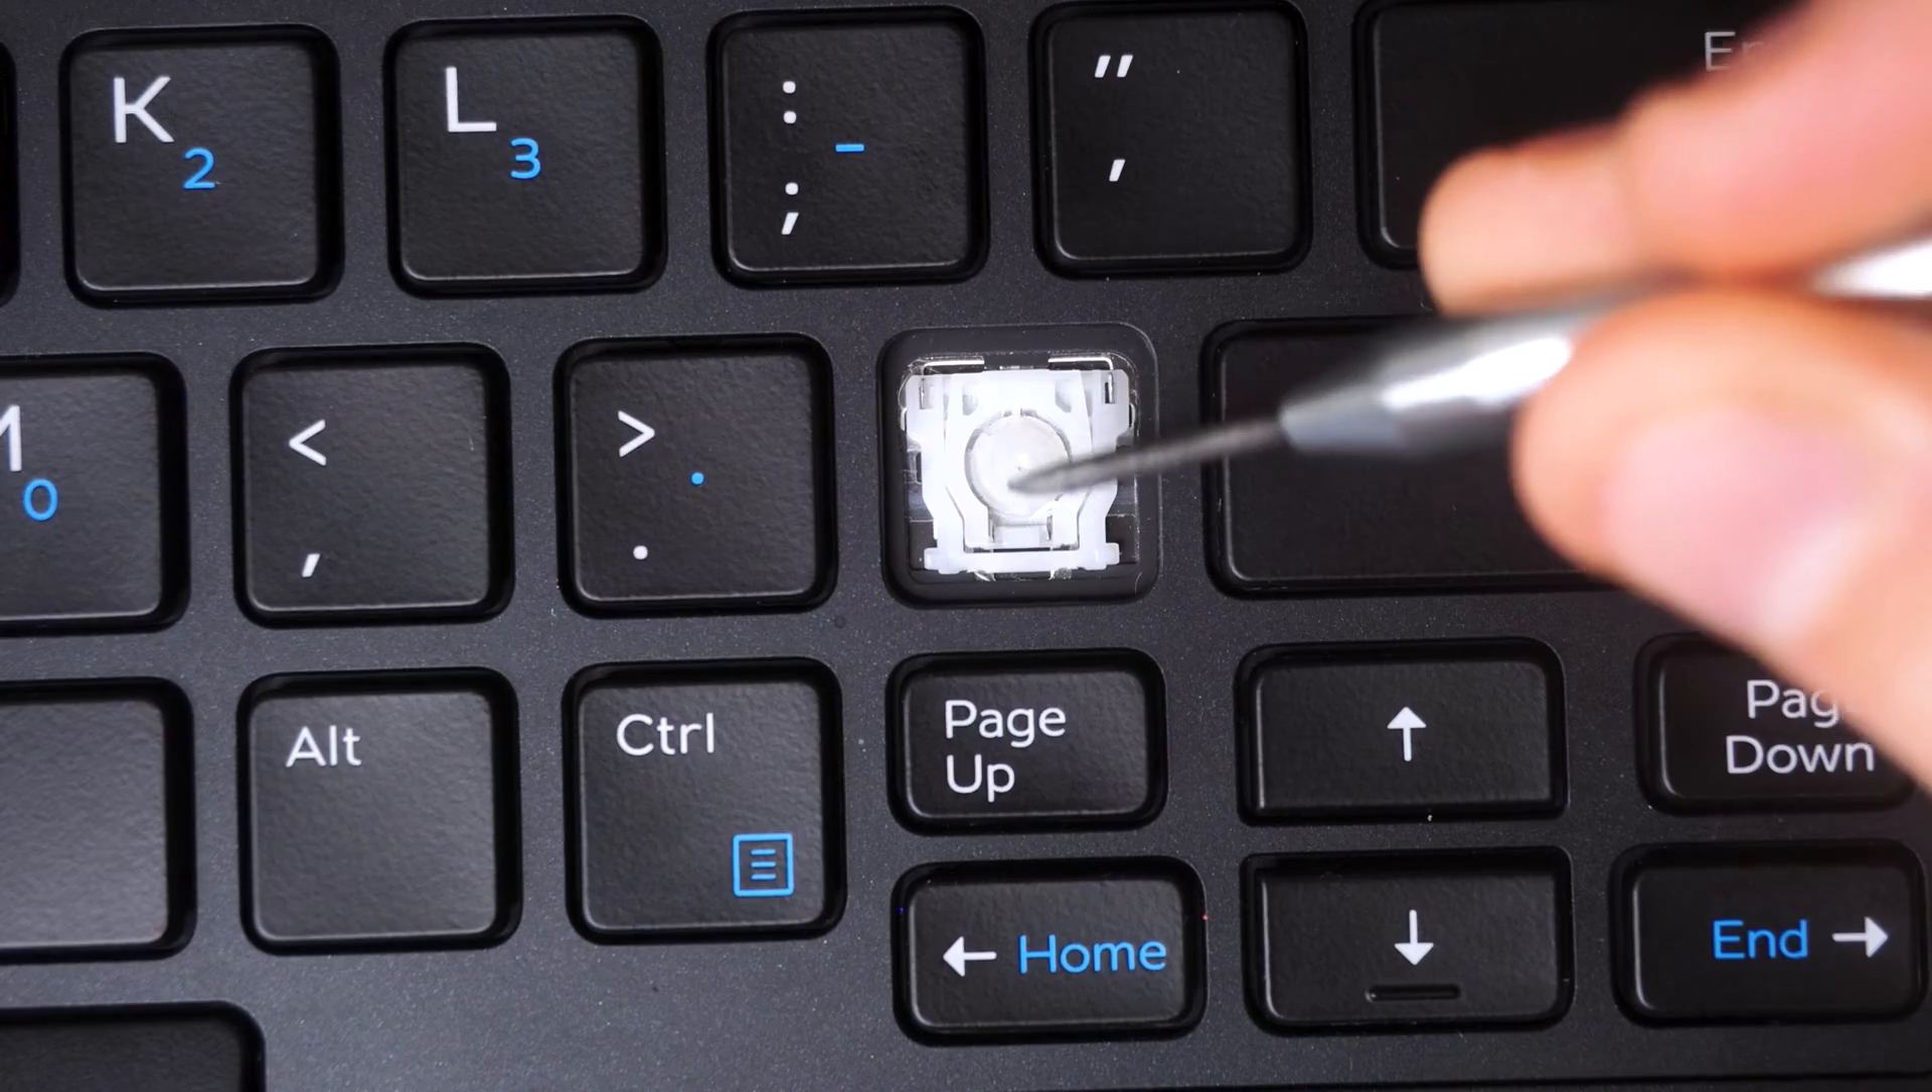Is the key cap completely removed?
Yes.